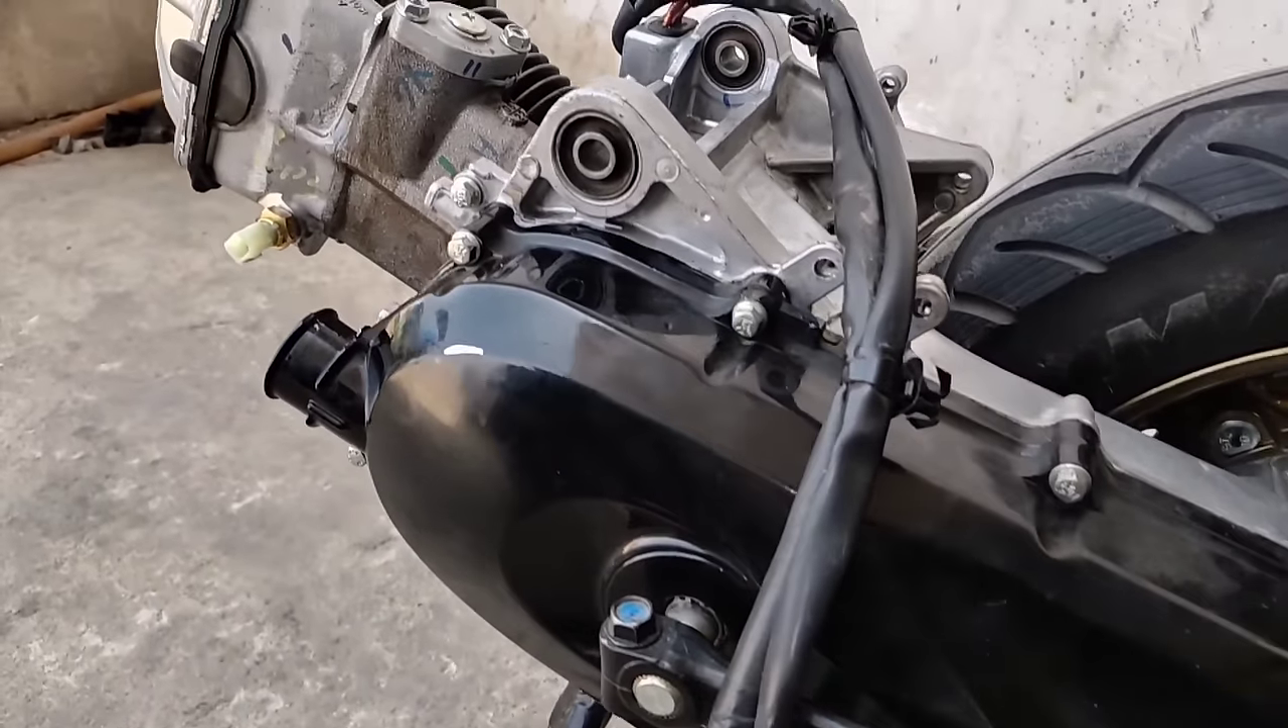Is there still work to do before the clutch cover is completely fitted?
No.